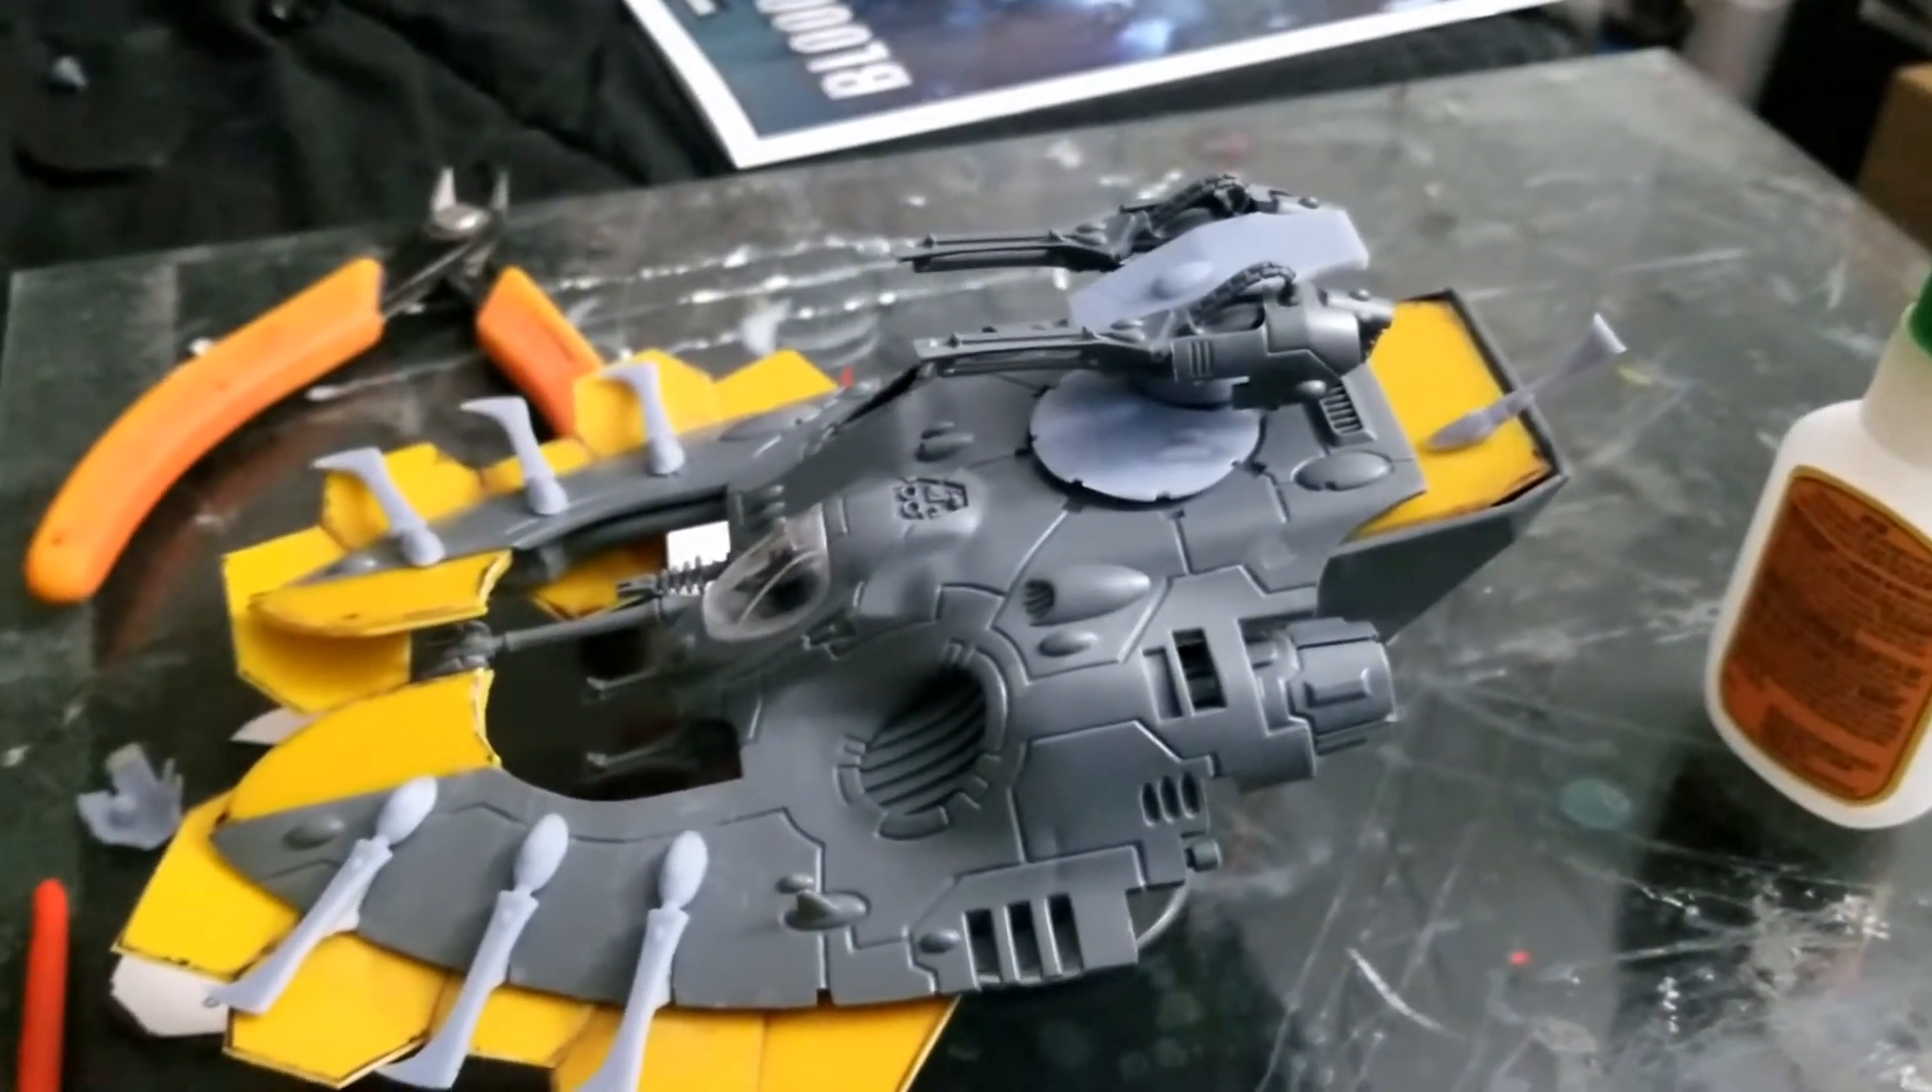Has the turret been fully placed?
Yes.